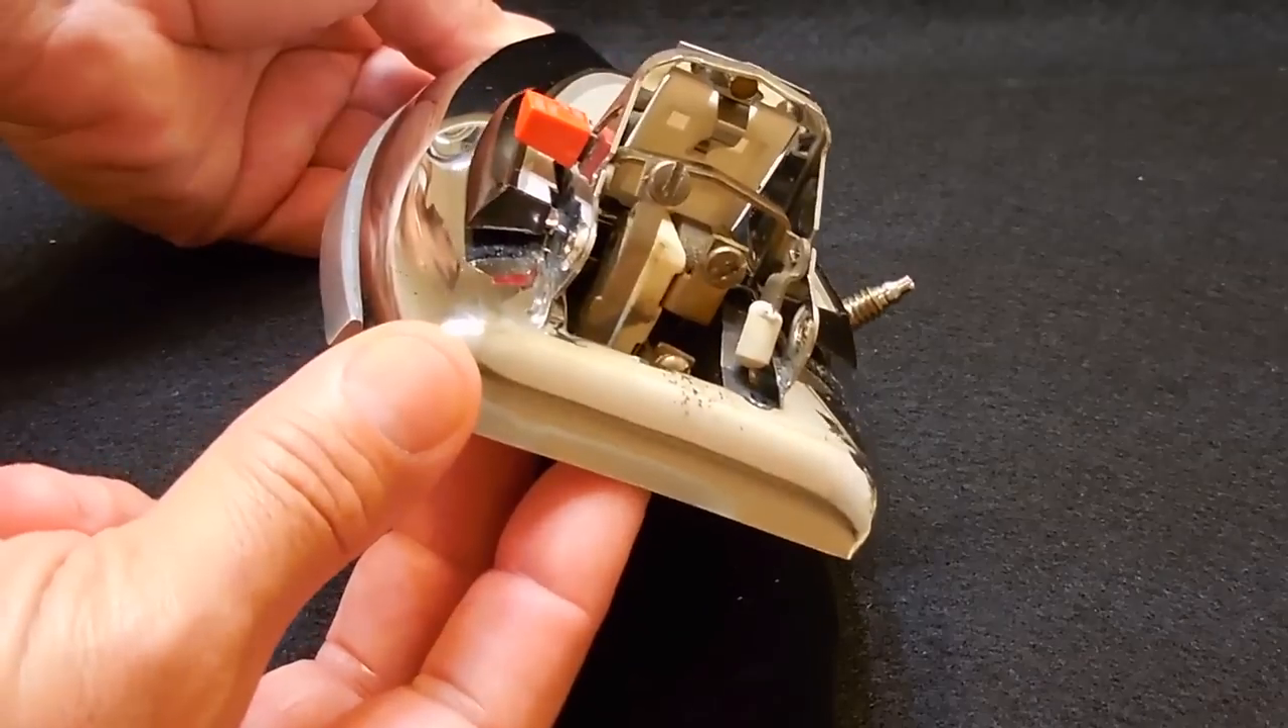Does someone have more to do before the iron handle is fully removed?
No.